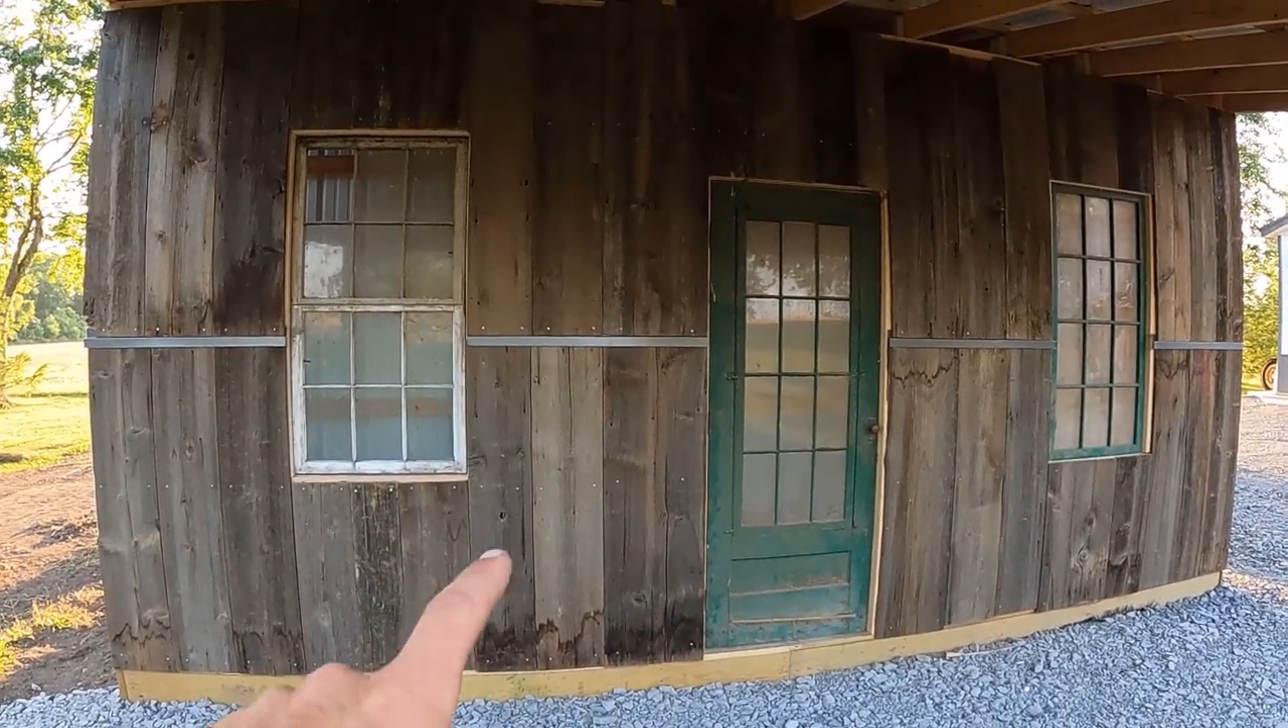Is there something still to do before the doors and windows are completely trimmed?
Yes.